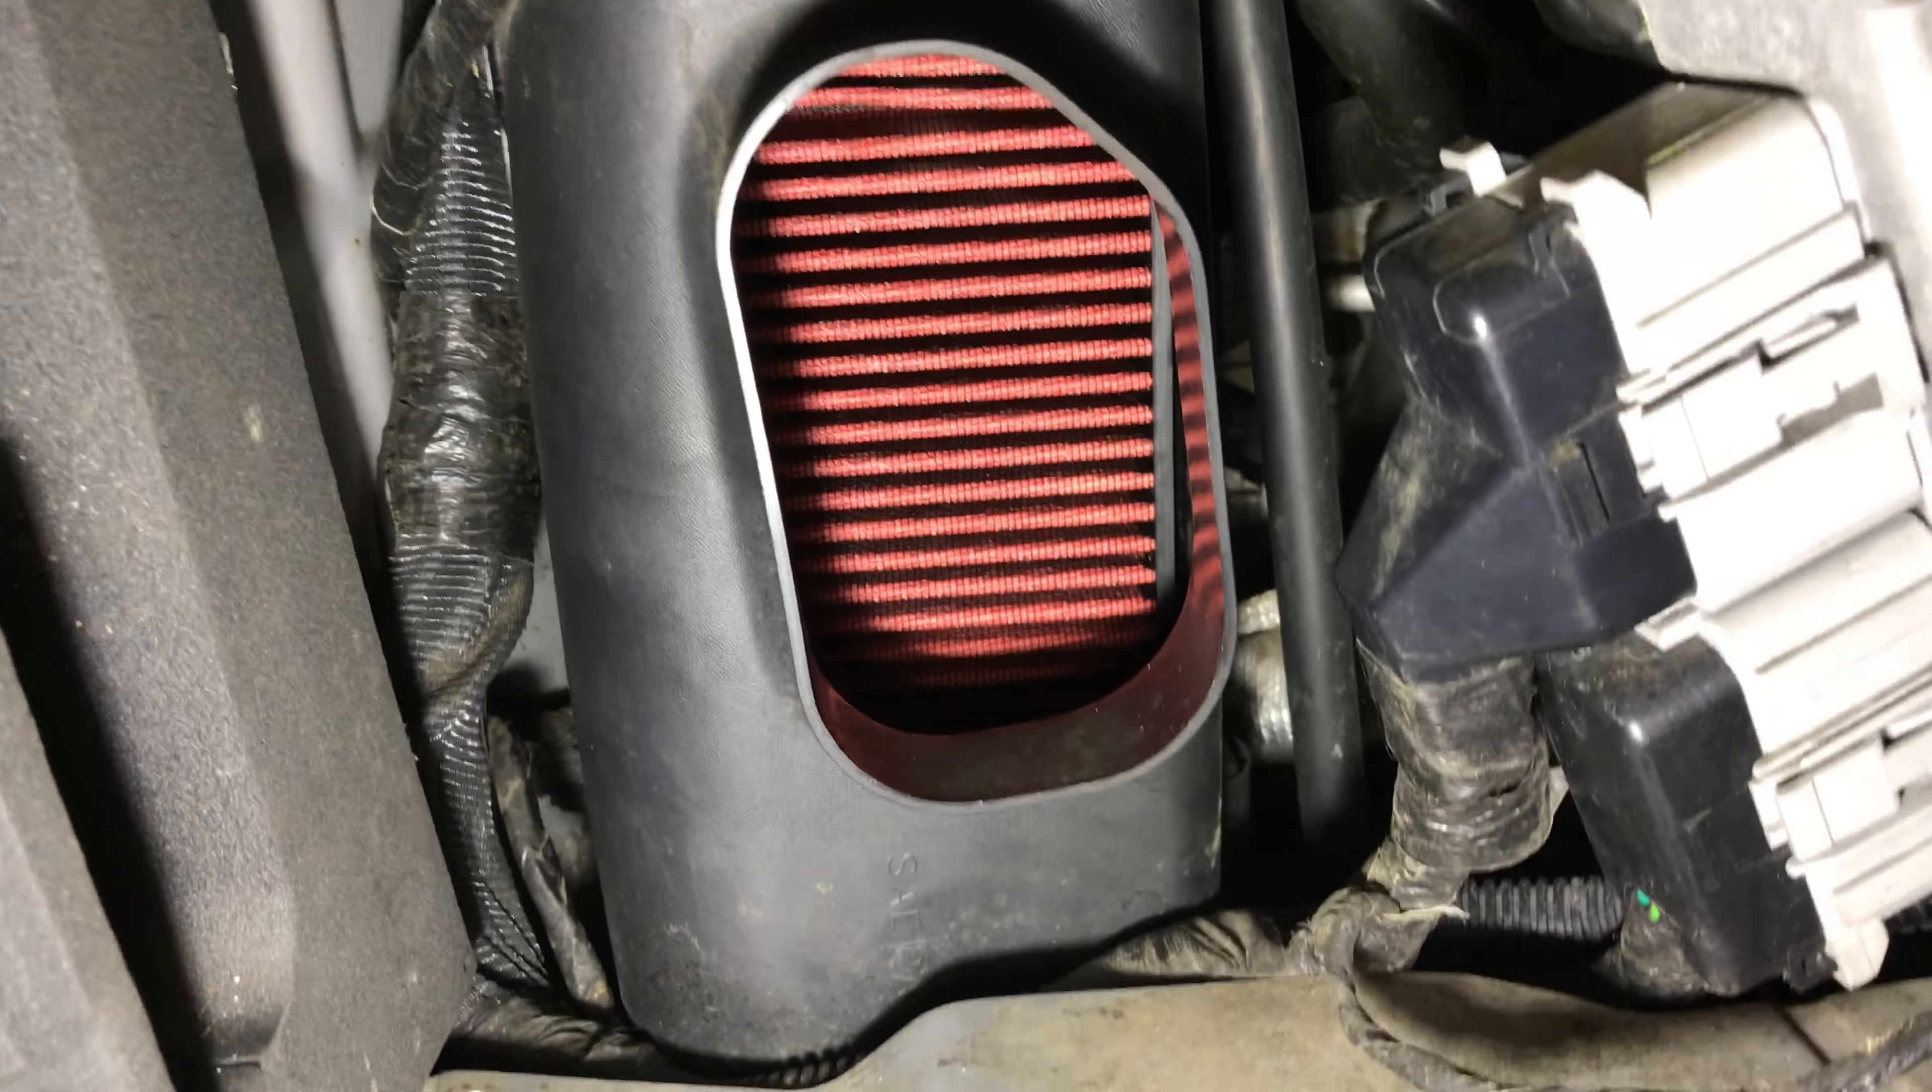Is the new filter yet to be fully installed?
No.